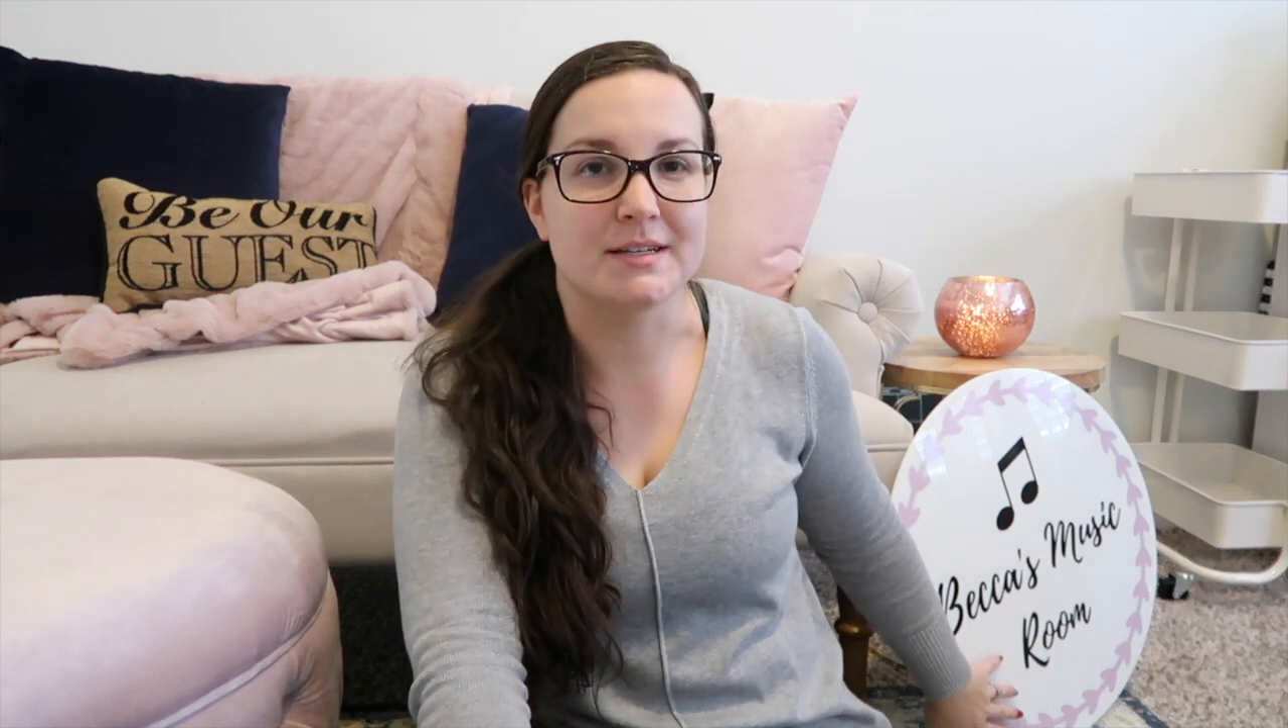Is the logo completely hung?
No.